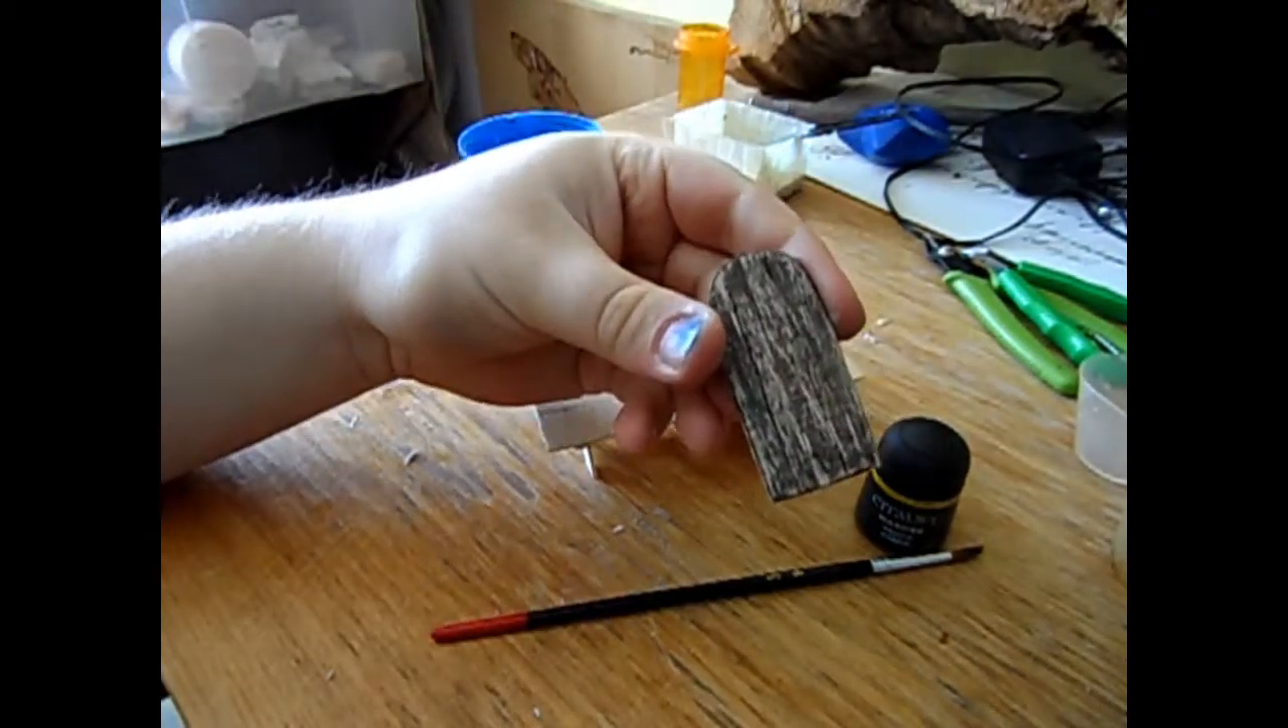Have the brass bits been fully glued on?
No.